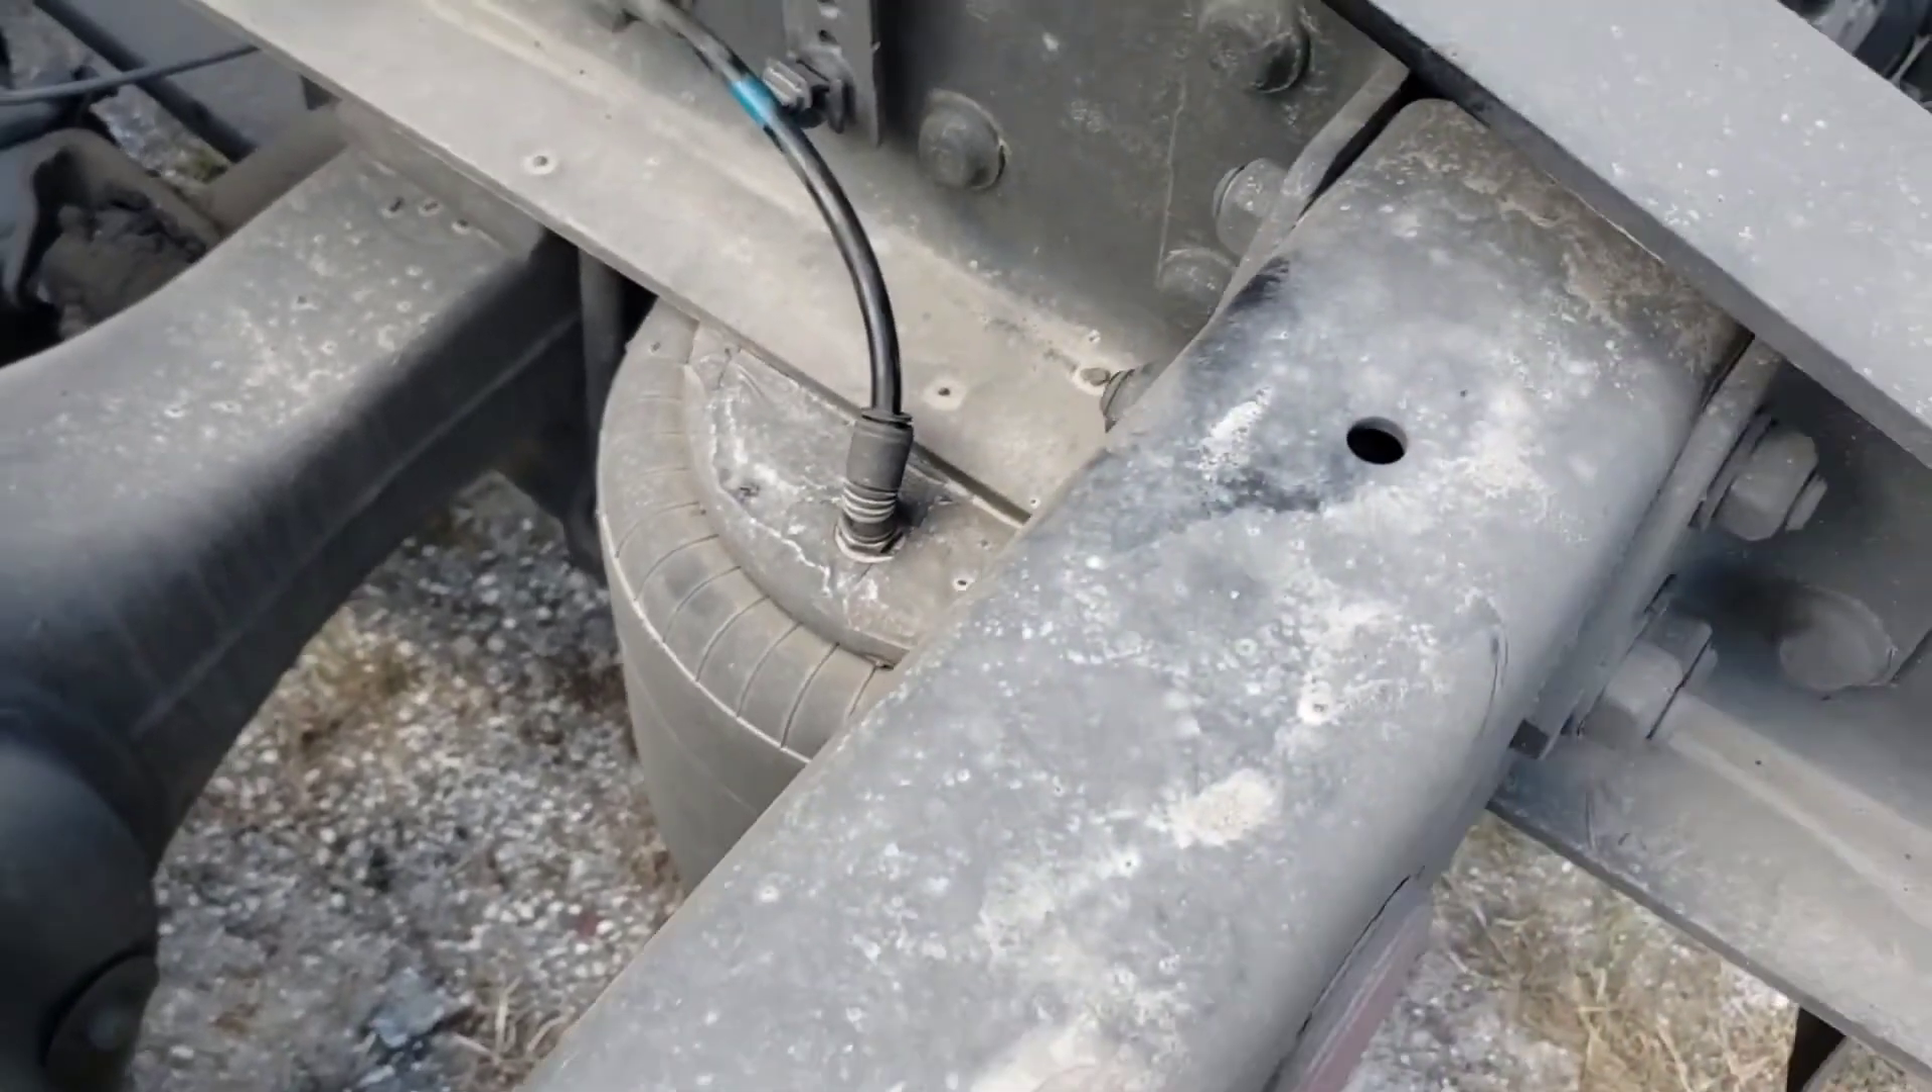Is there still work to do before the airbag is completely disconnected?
Yes.